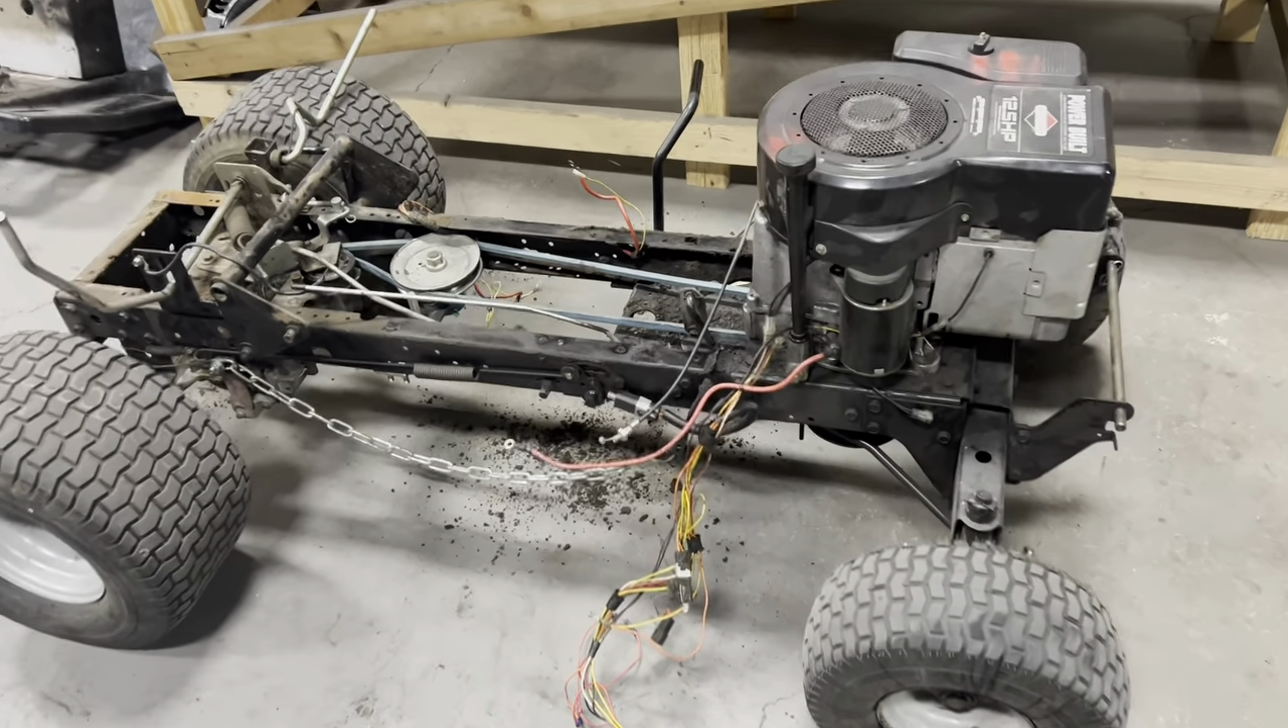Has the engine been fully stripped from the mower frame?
No.